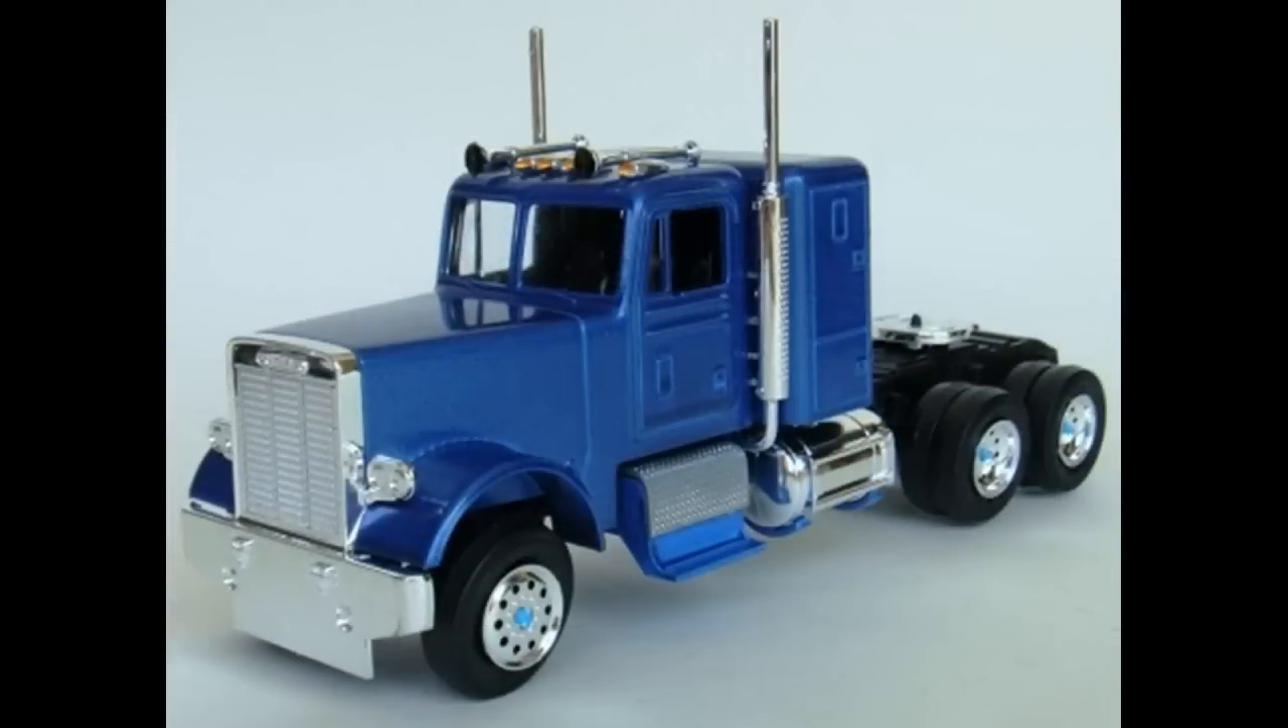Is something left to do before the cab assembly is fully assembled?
No.